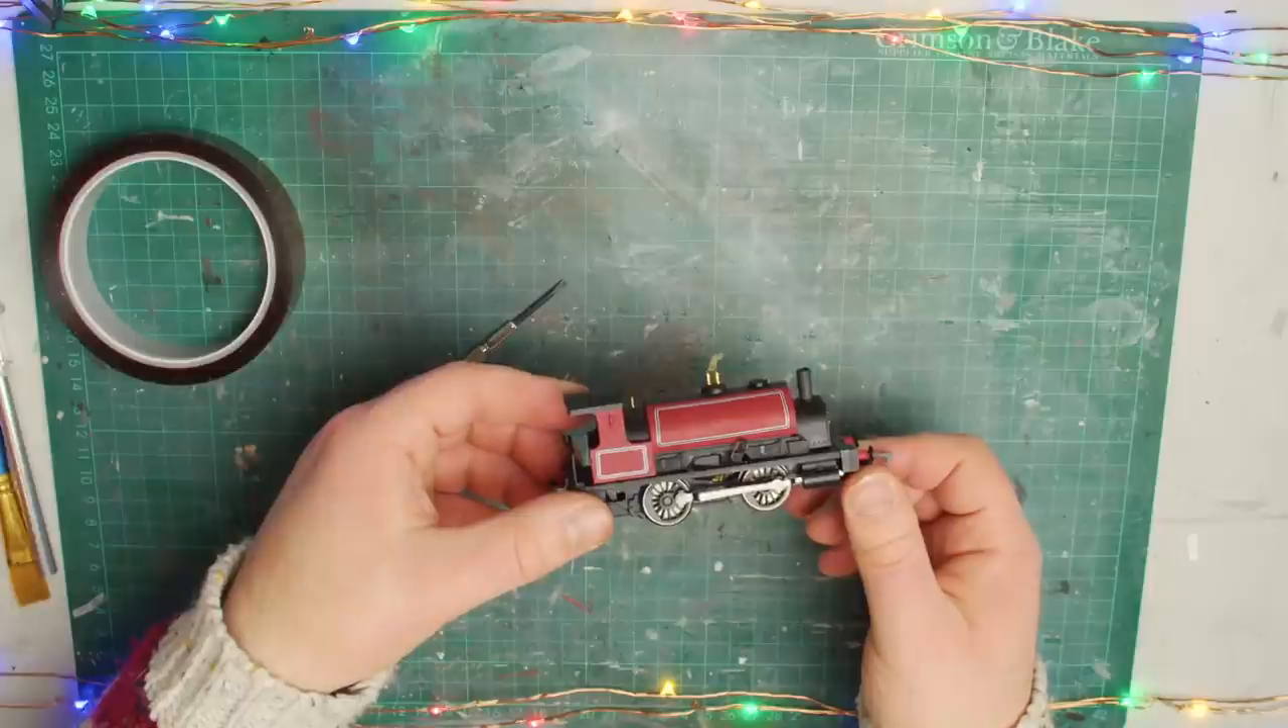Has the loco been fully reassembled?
Yes.